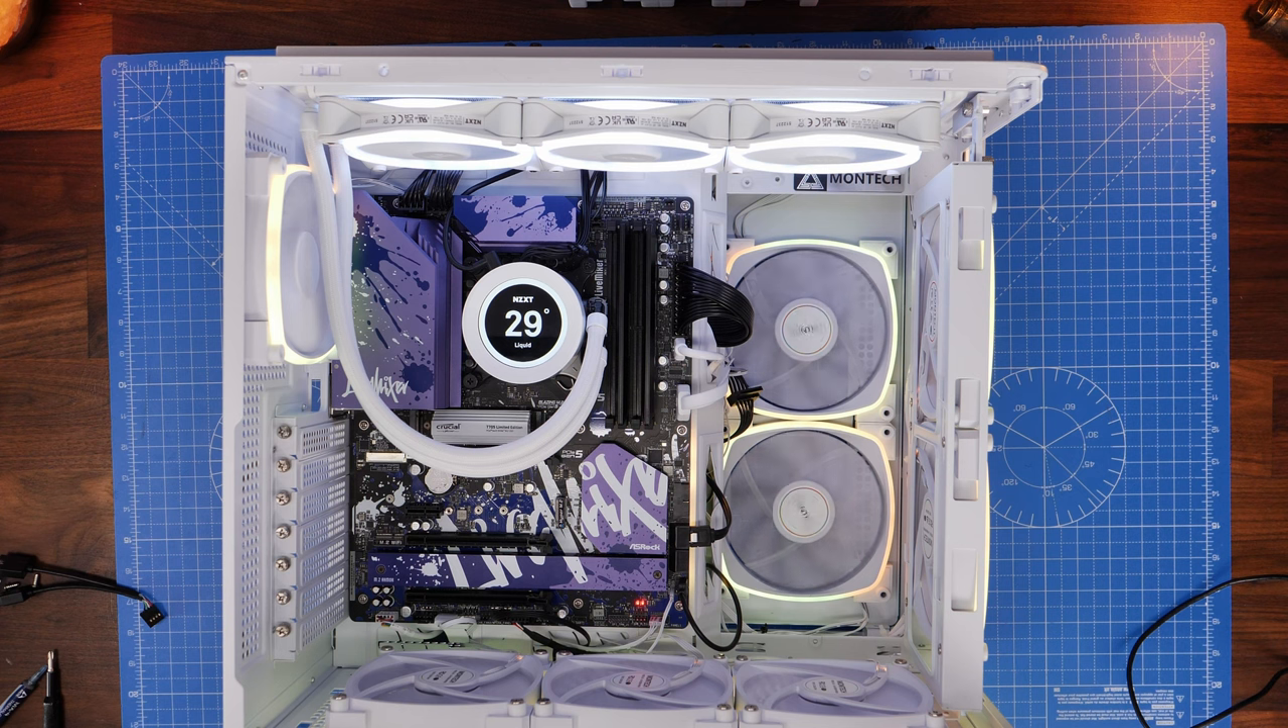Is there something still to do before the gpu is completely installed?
Yes.